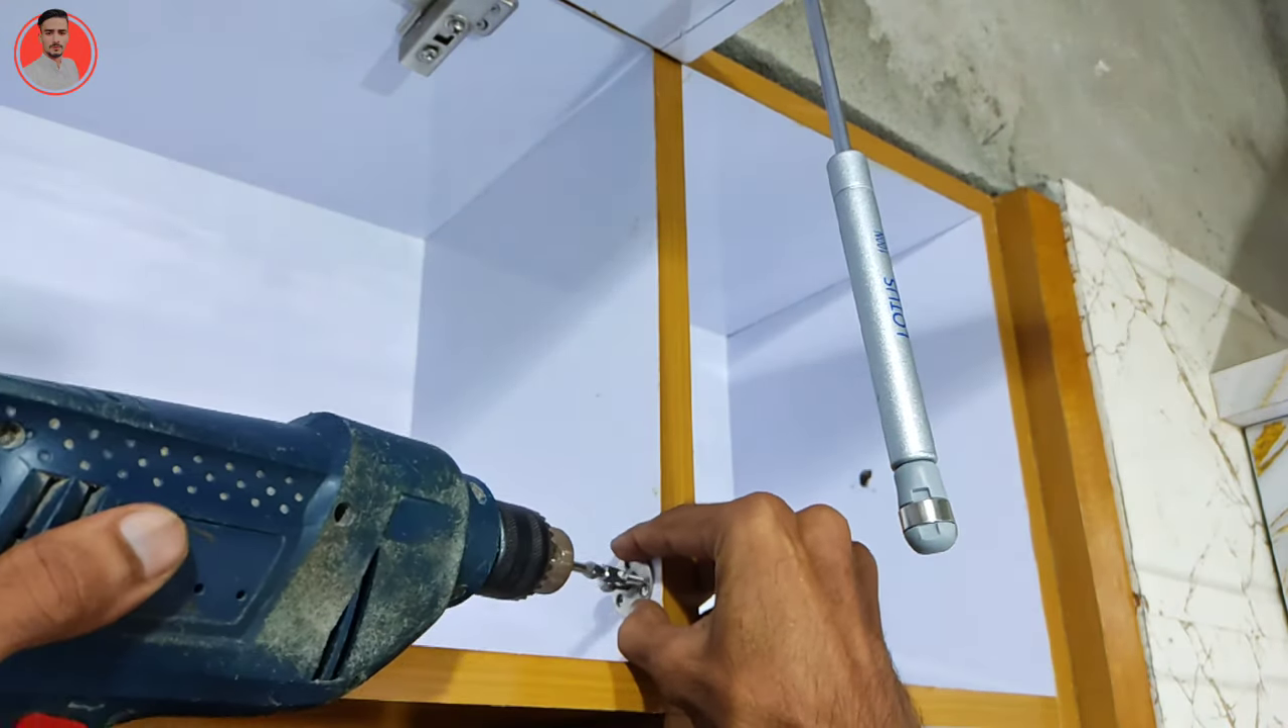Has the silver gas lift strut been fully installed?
No.